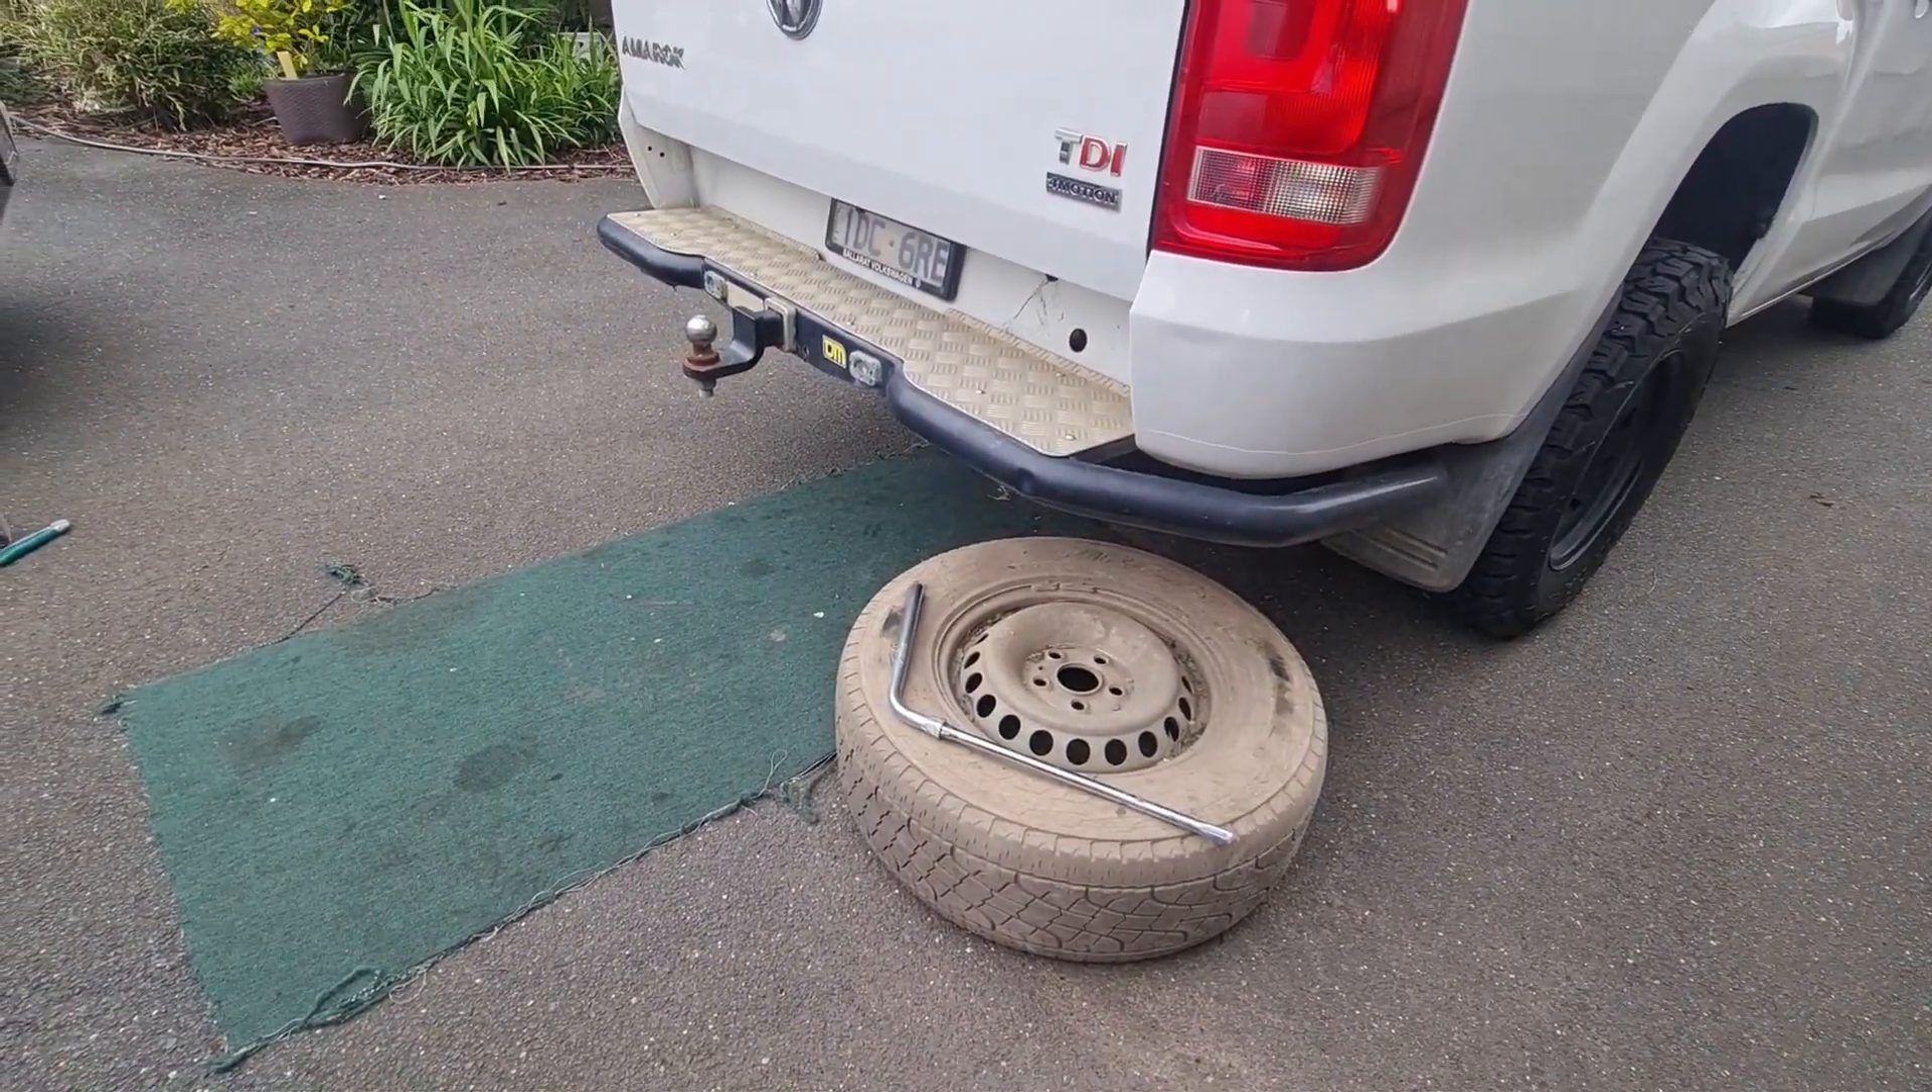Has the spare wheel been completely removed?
Yes.